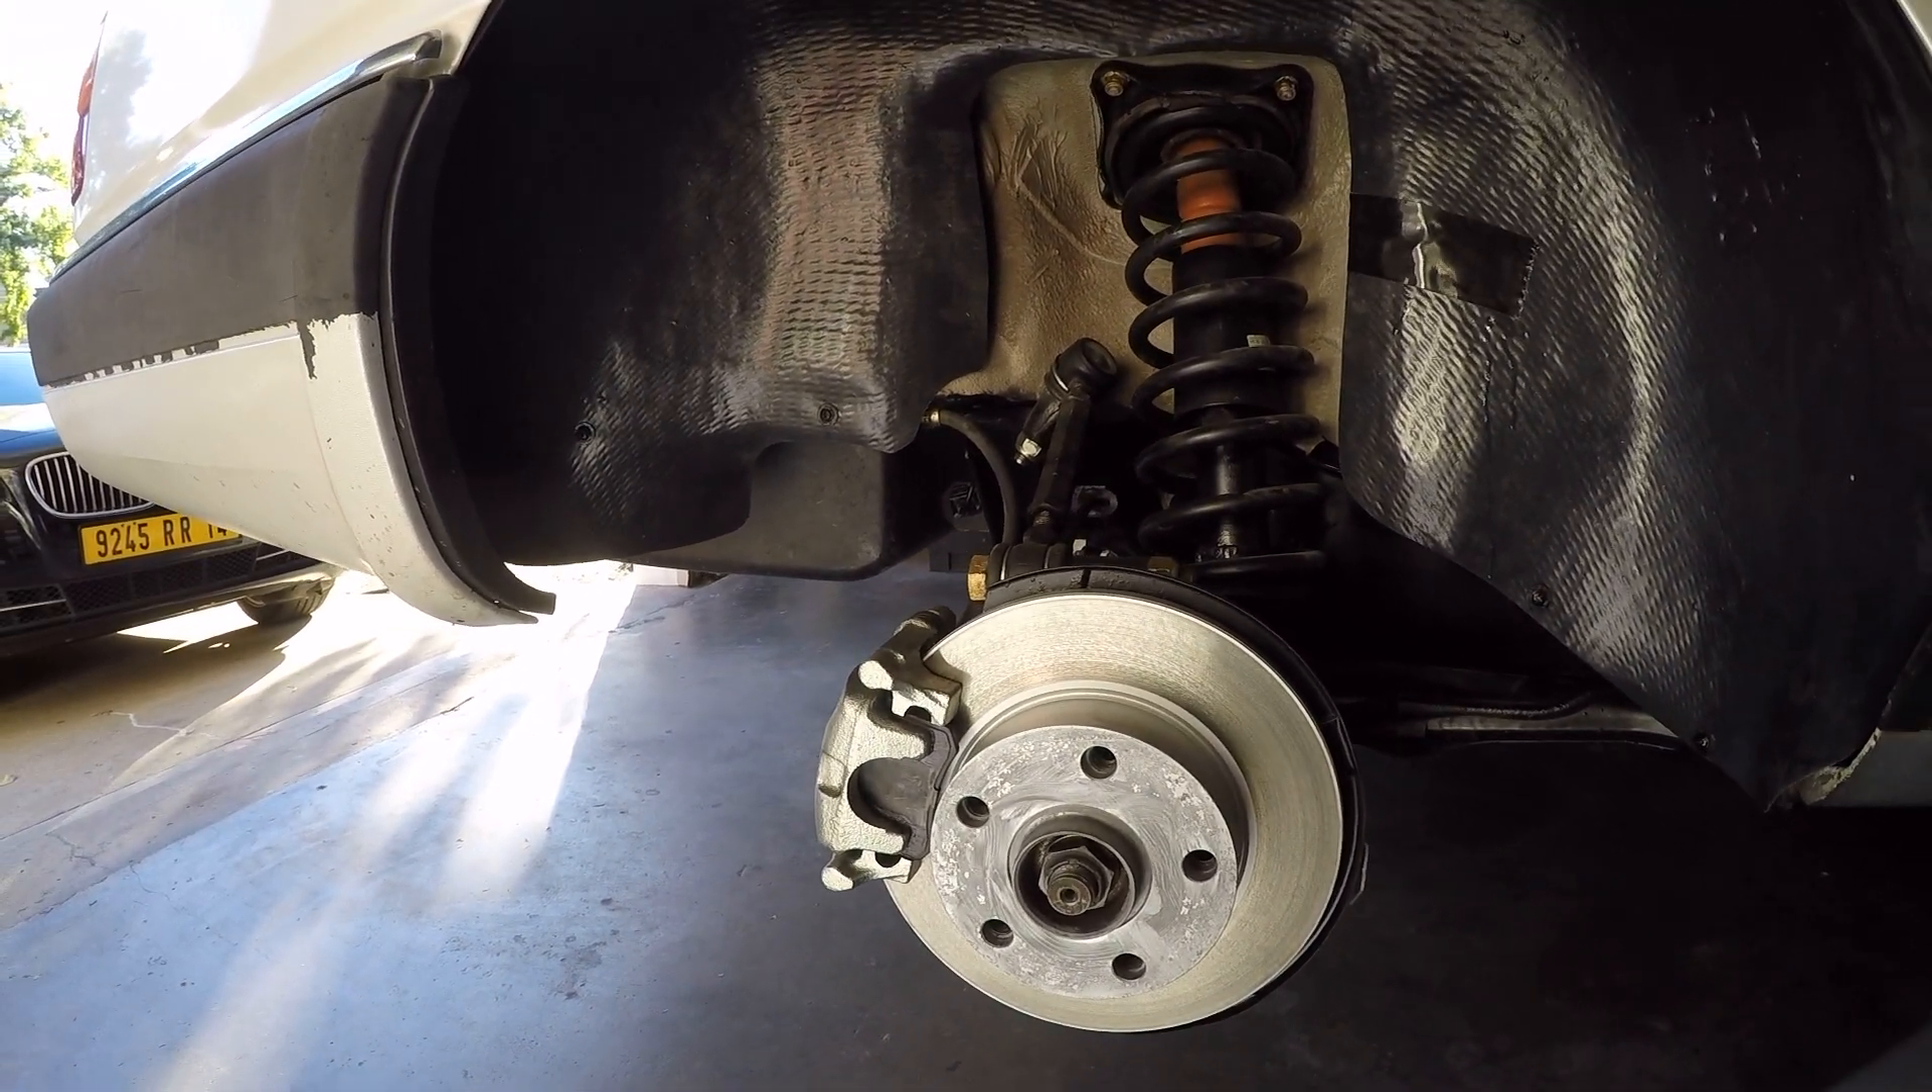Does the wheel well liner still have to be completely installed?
No.